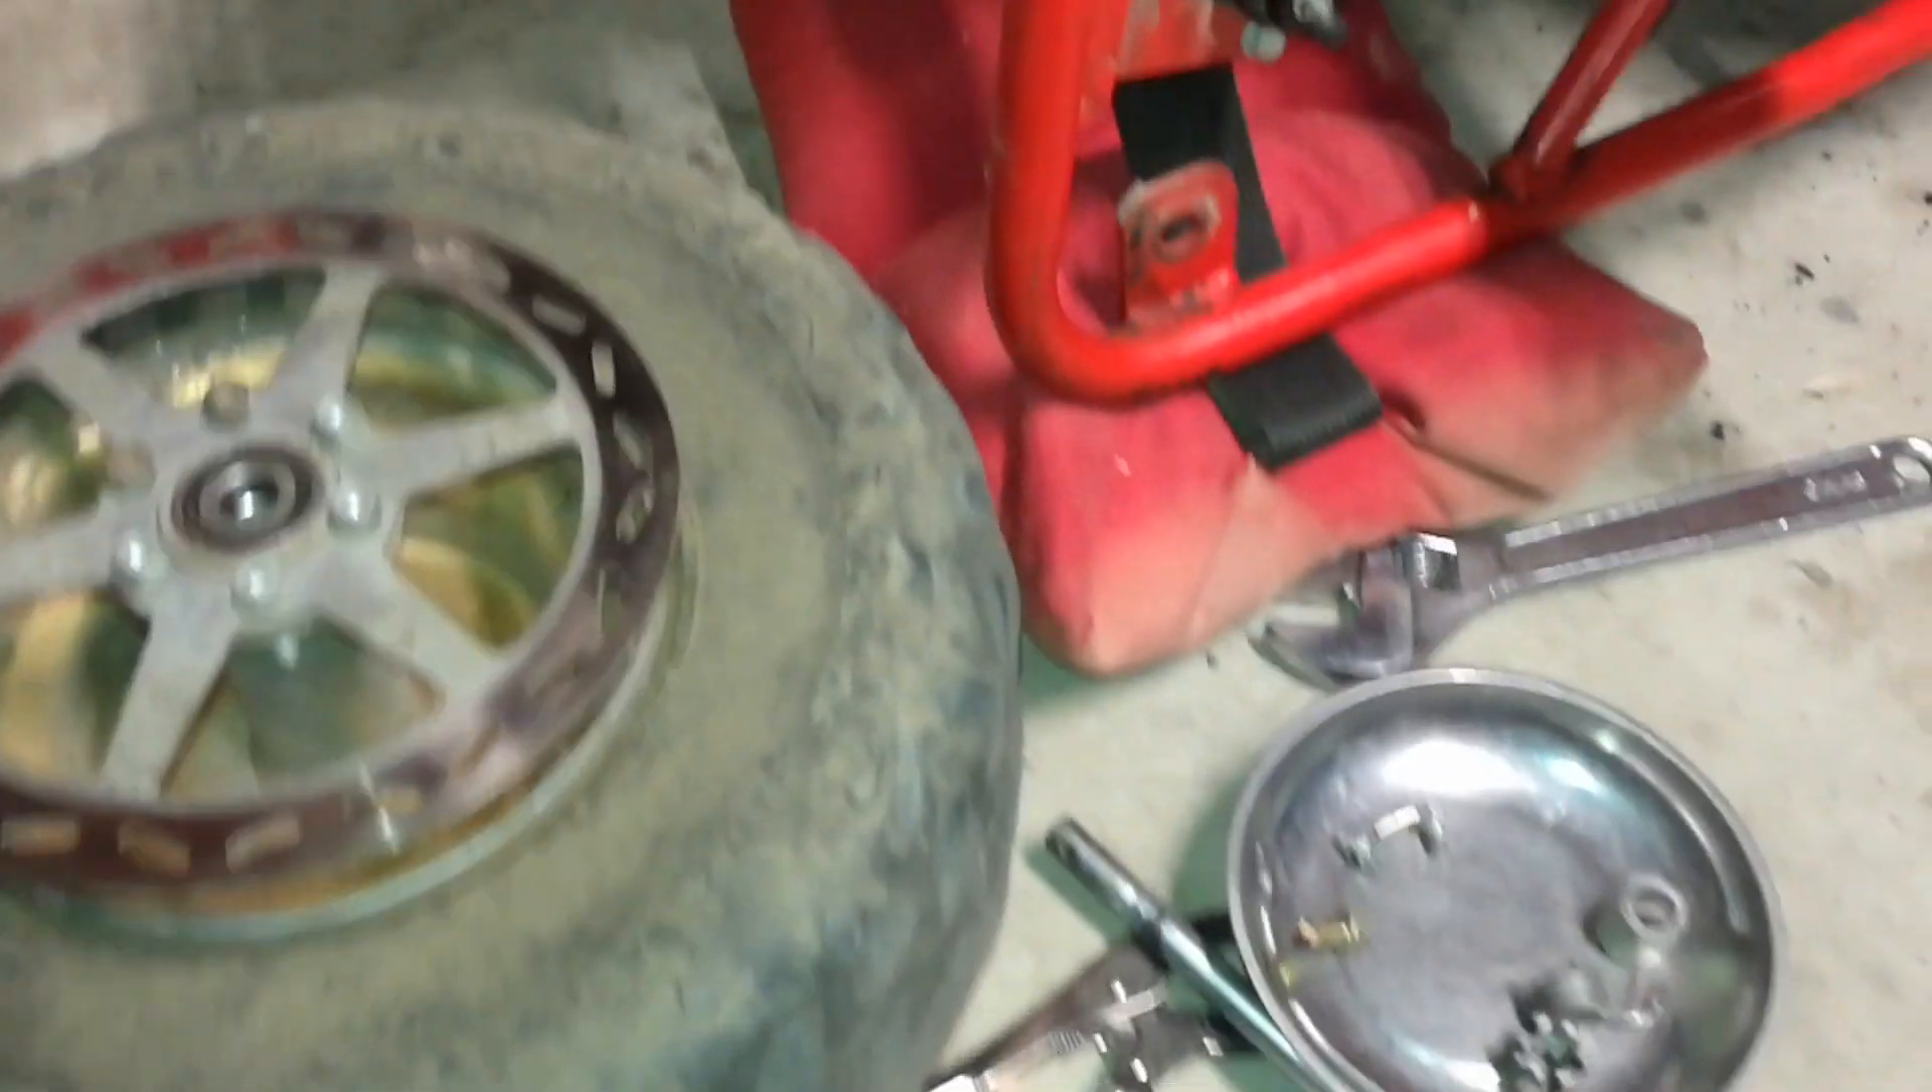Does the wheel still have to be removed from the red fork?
No.